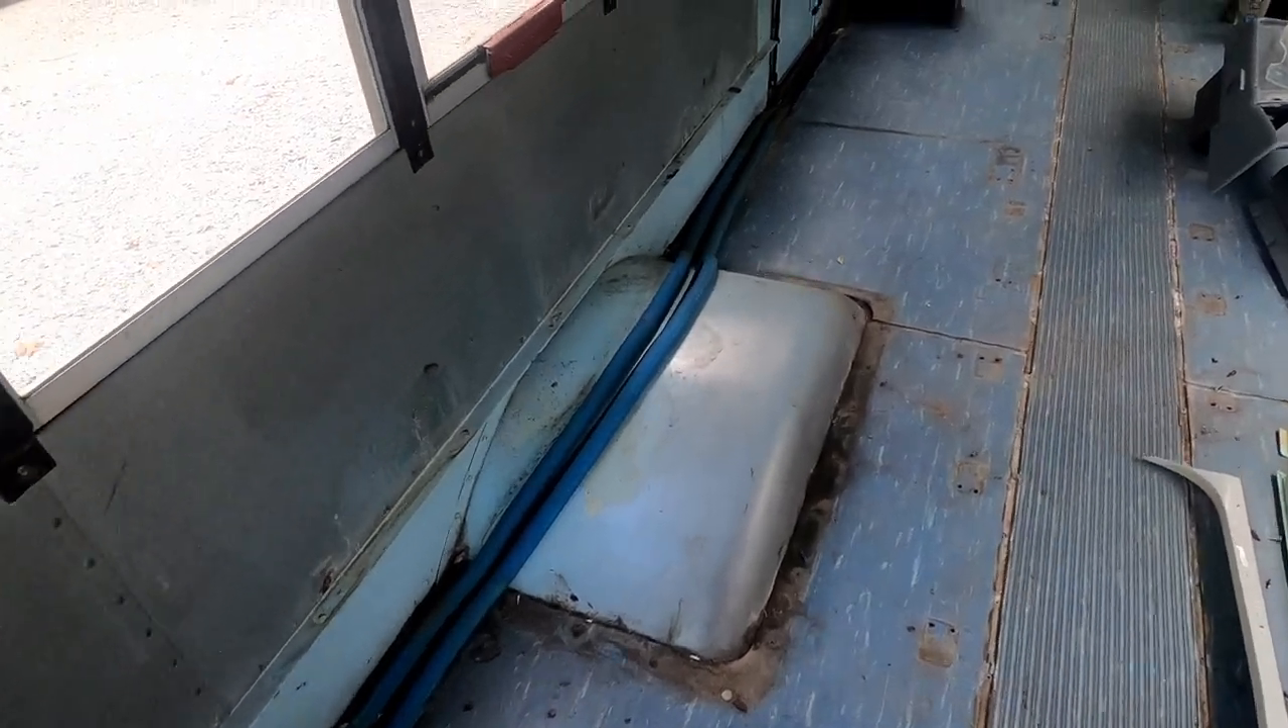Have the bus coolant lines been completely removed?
No.